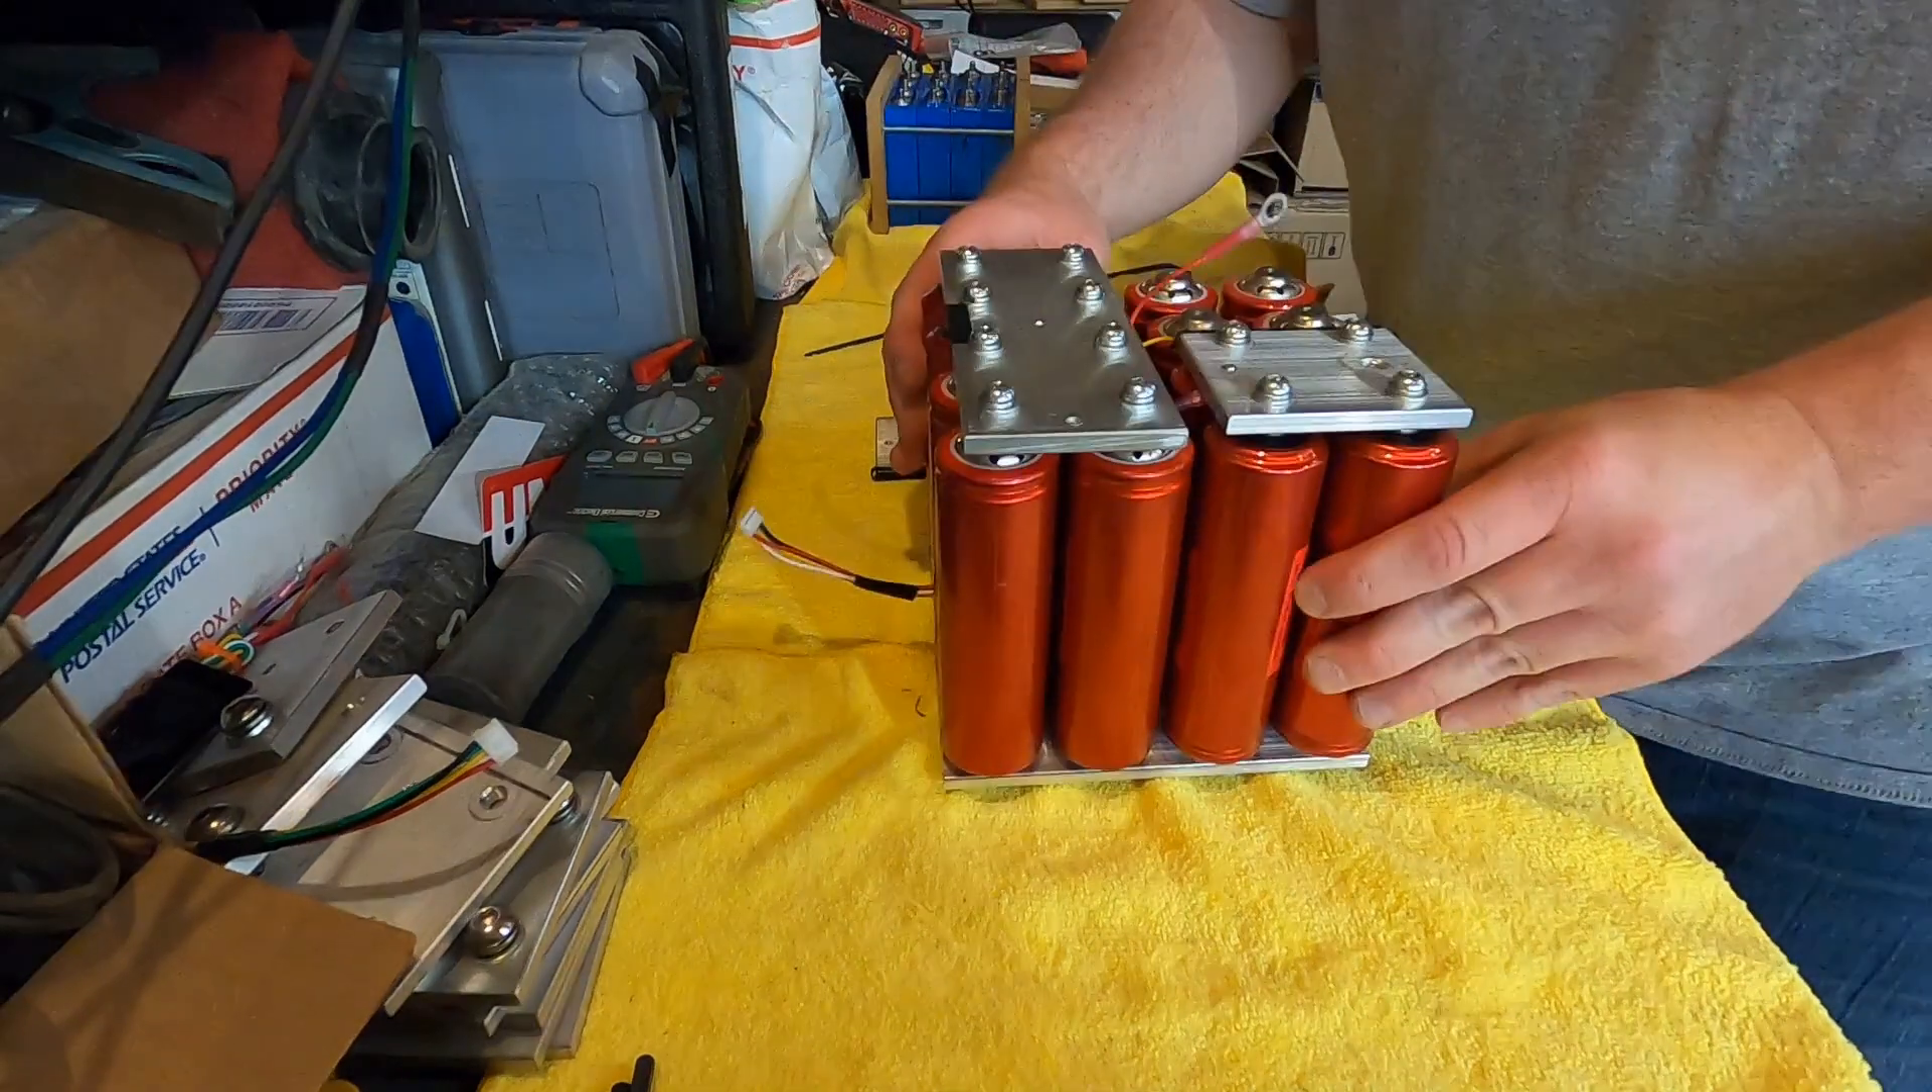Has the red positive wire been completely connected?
No.